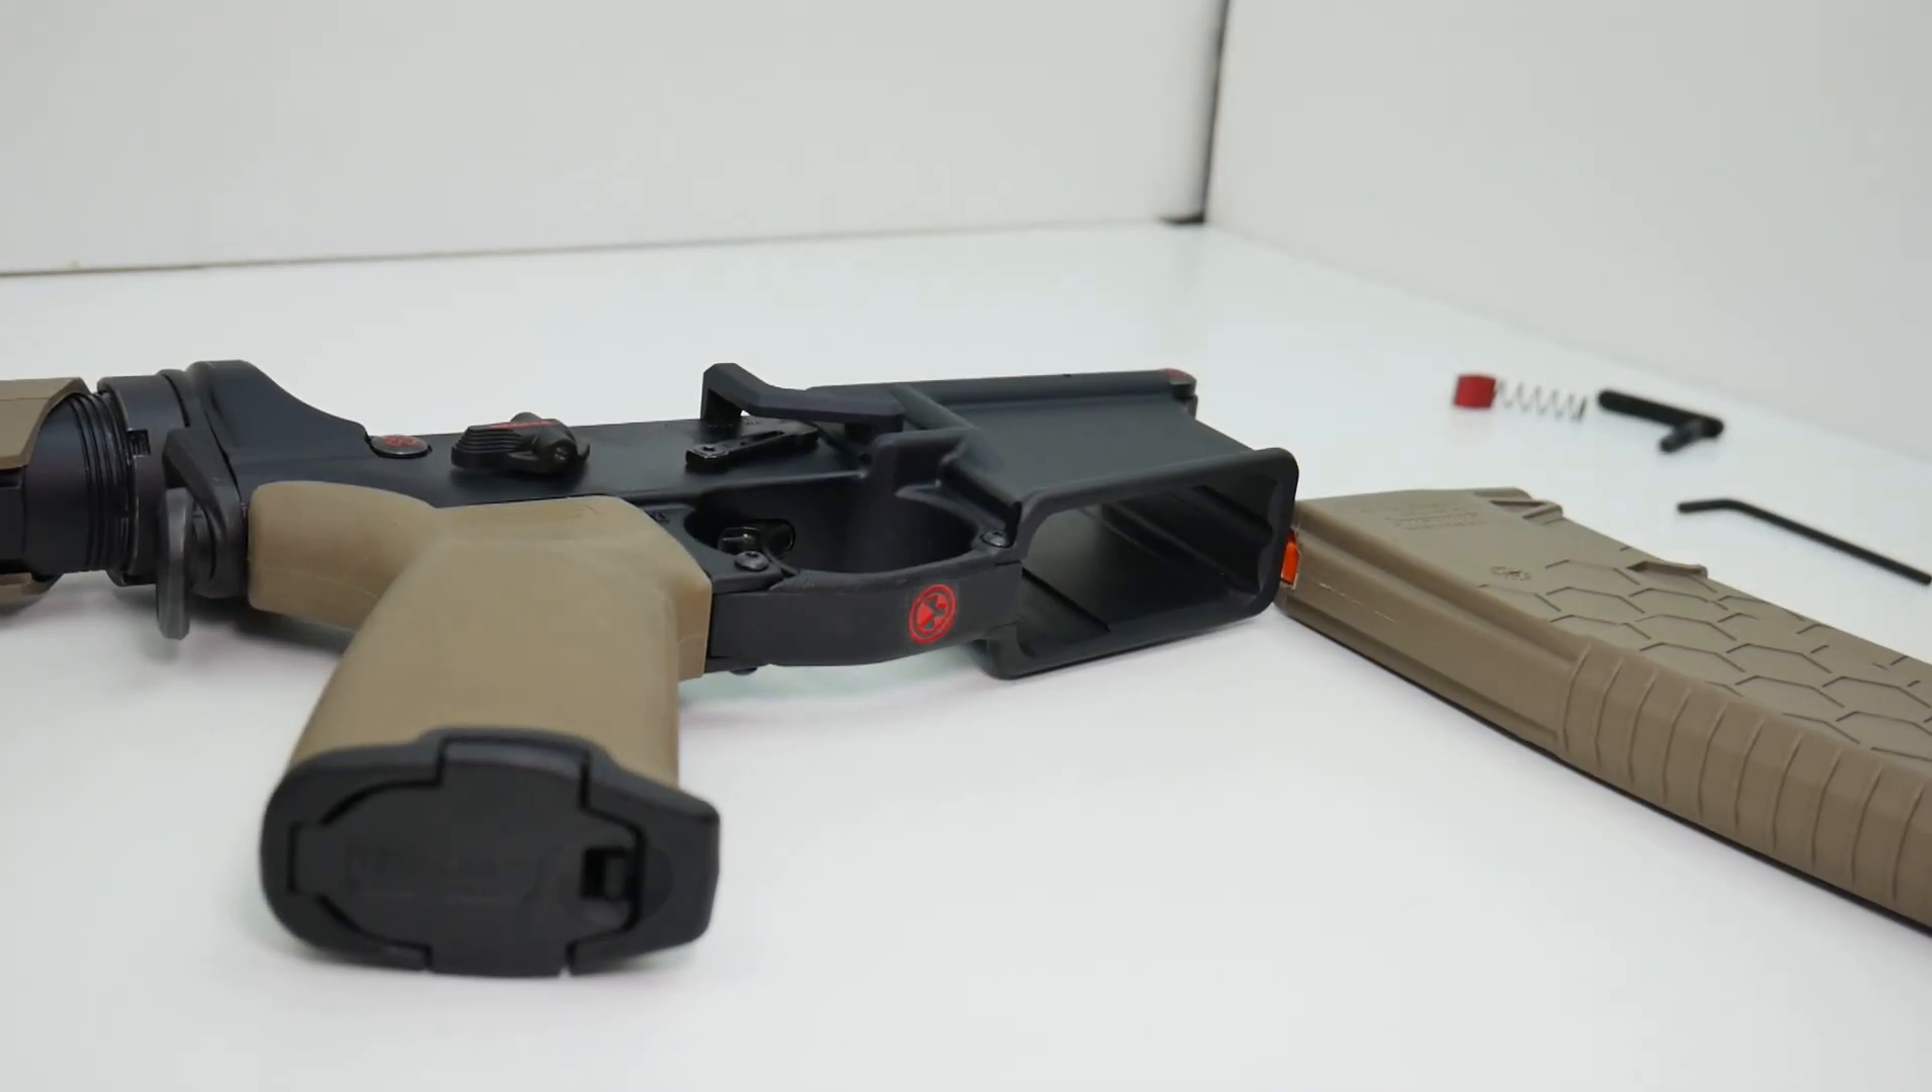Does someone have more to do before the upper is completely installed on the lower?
Yes.